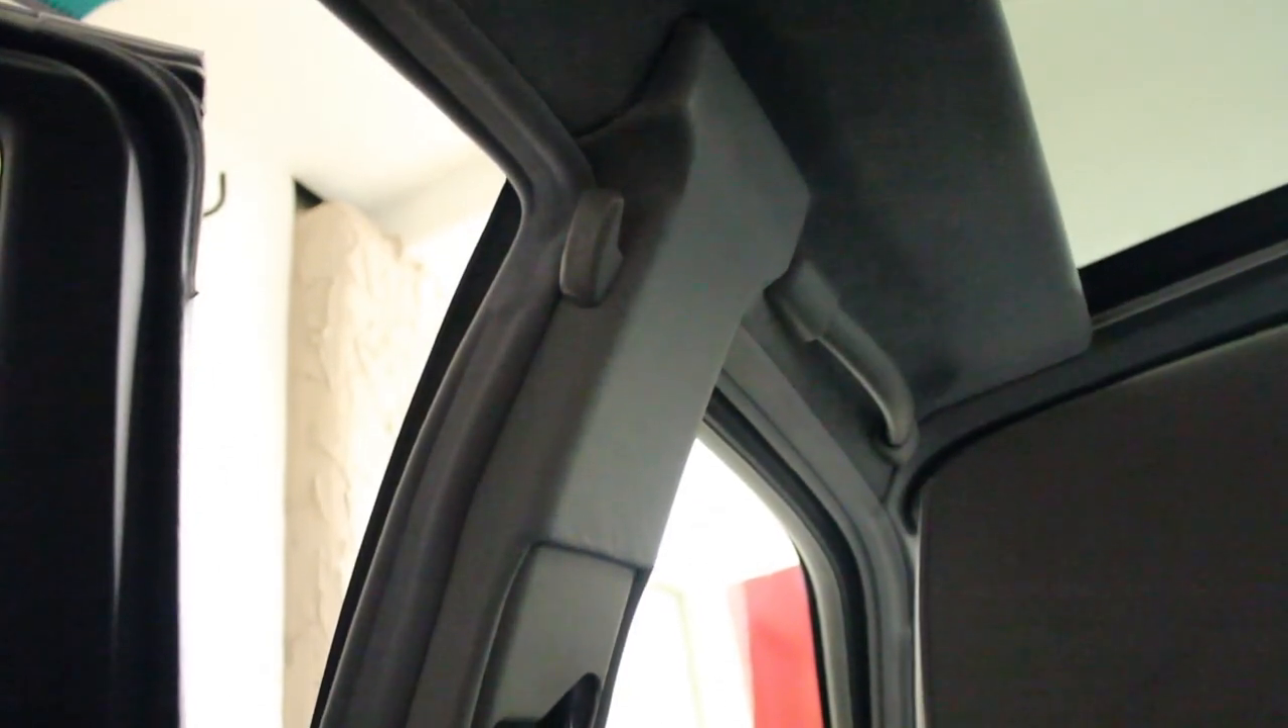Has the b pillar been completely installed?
Yes.